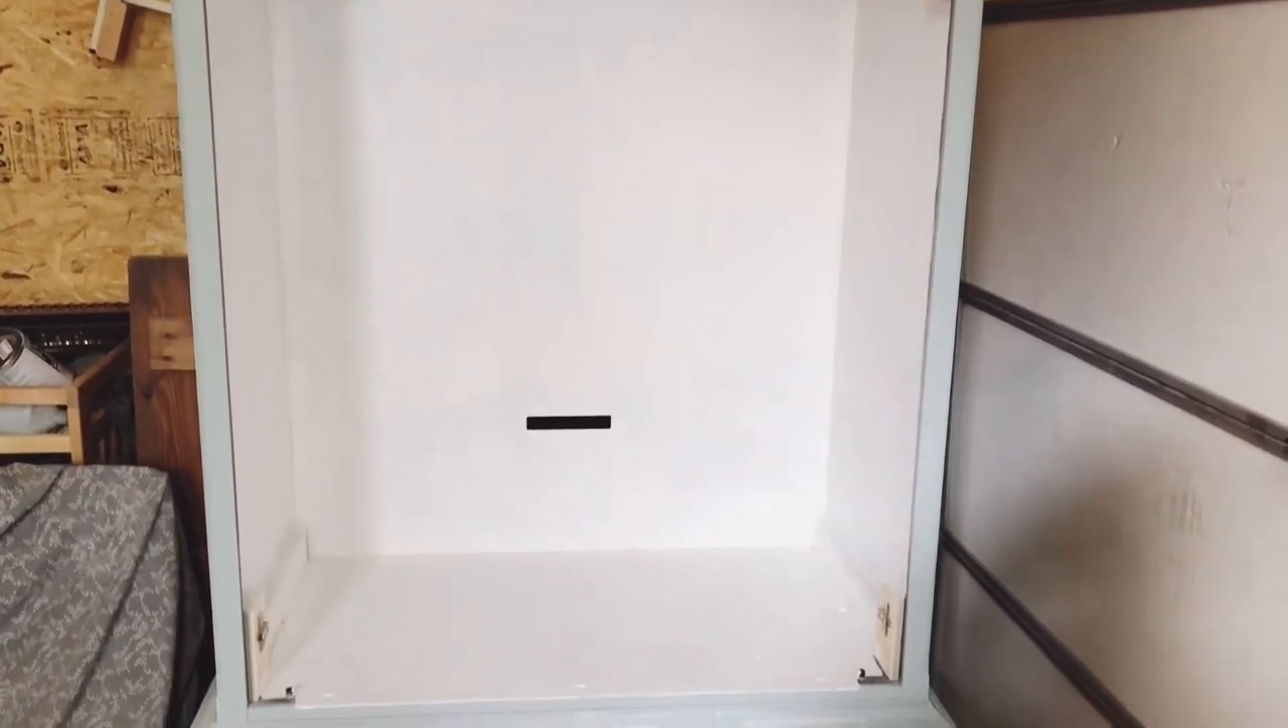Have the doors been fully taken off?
Yes.